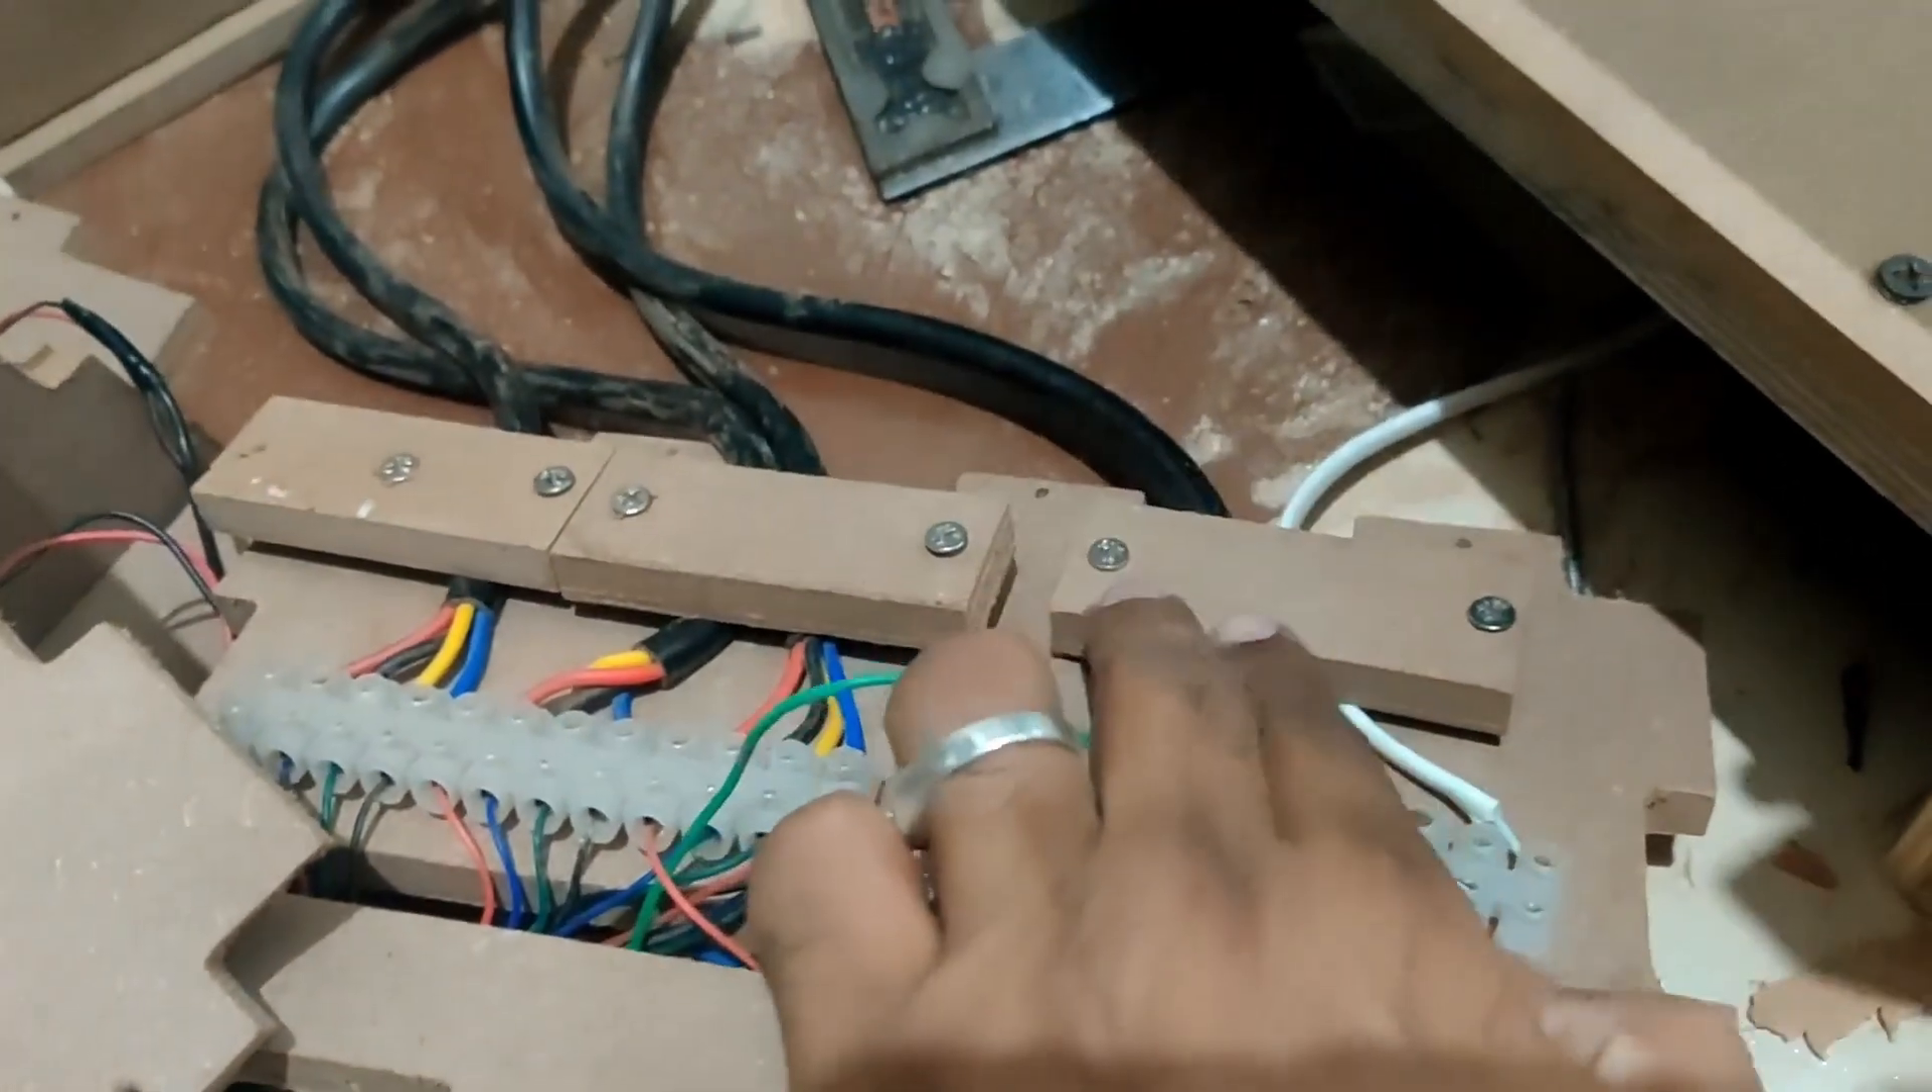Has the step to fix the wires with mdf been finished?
Yes.